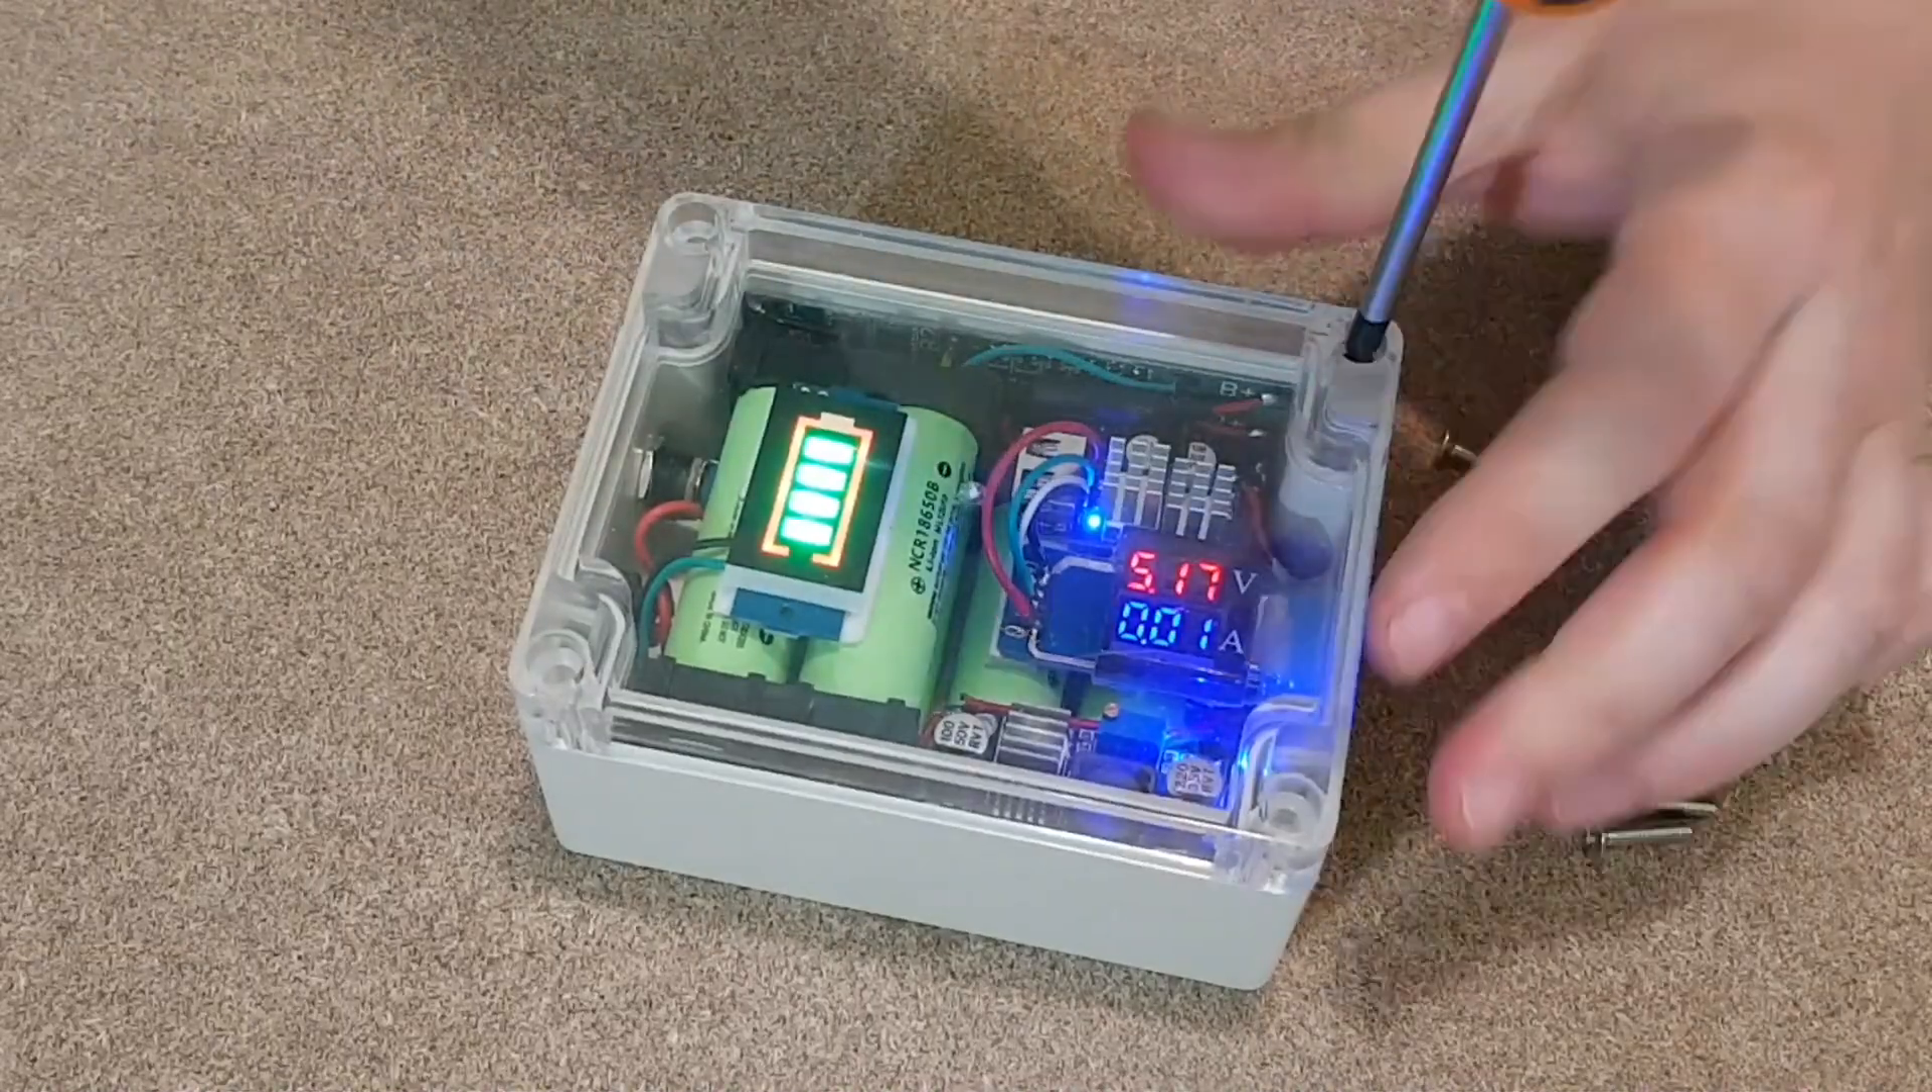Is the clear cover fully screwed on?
No.